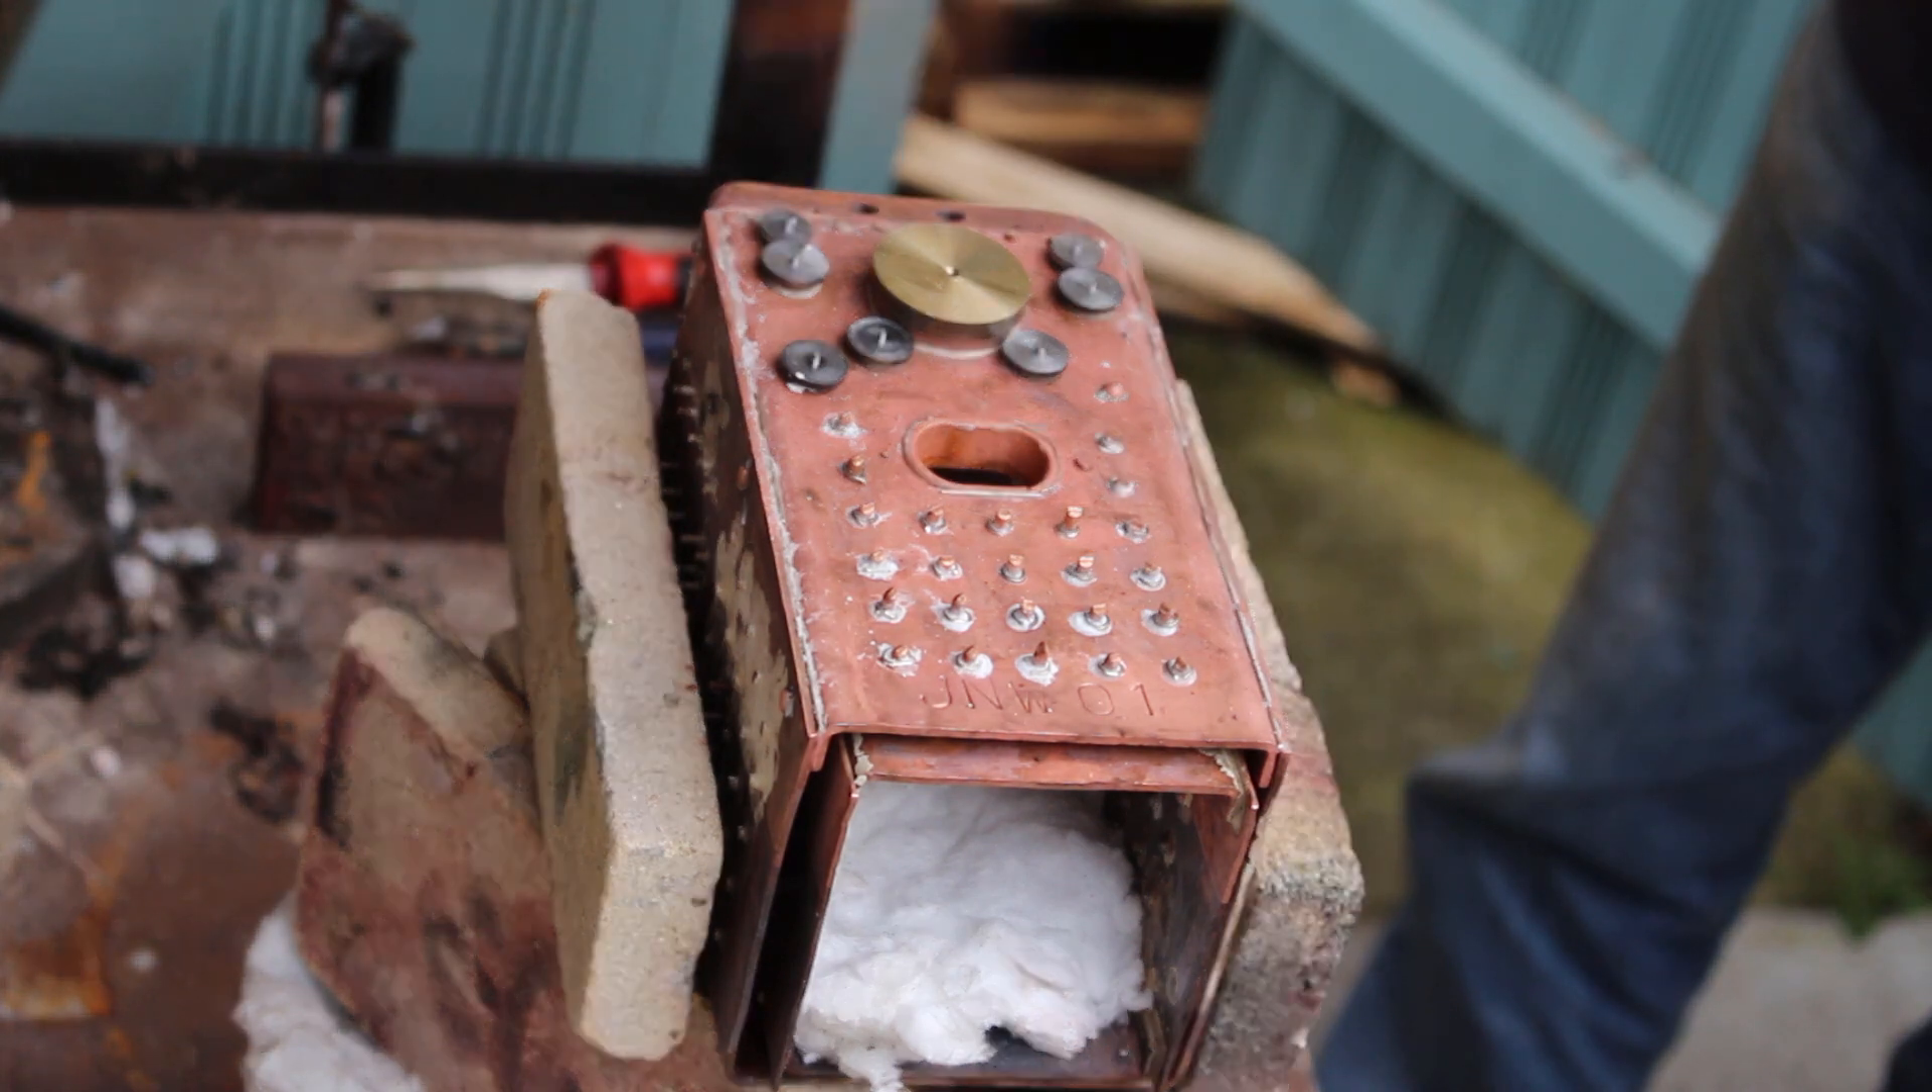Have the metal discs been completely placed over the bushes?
Yes.